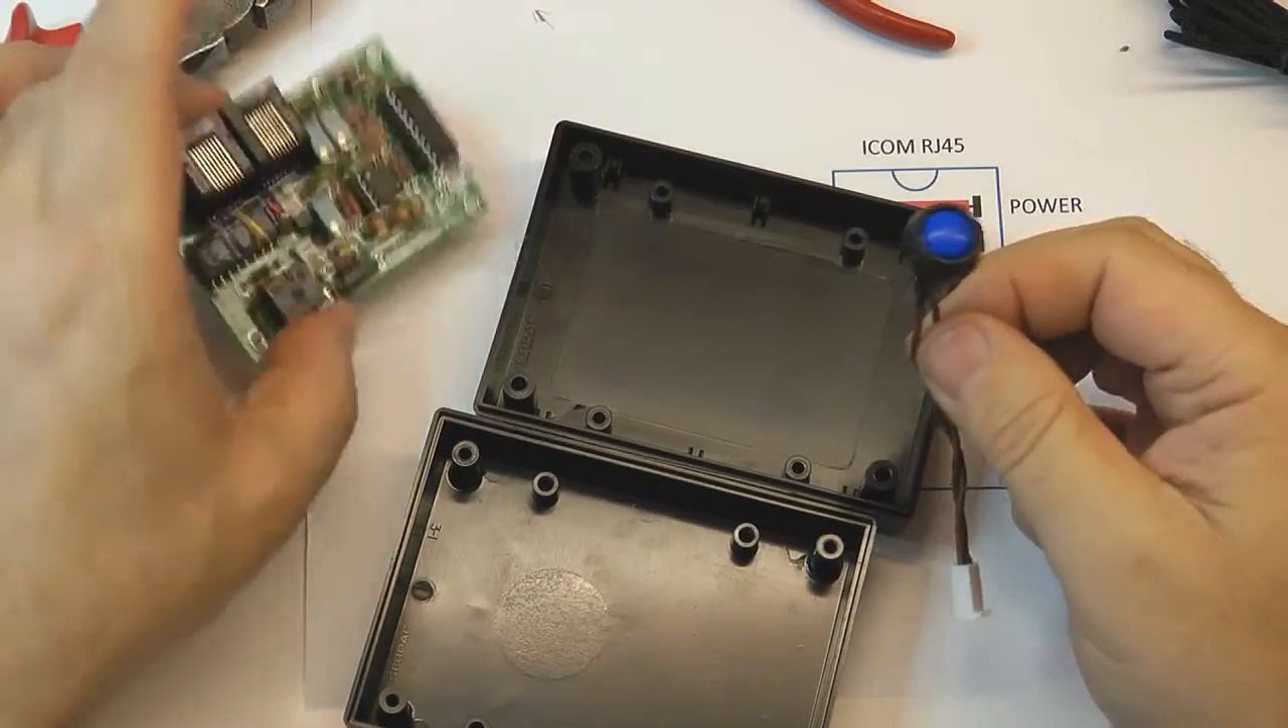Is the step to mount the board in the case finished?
No.